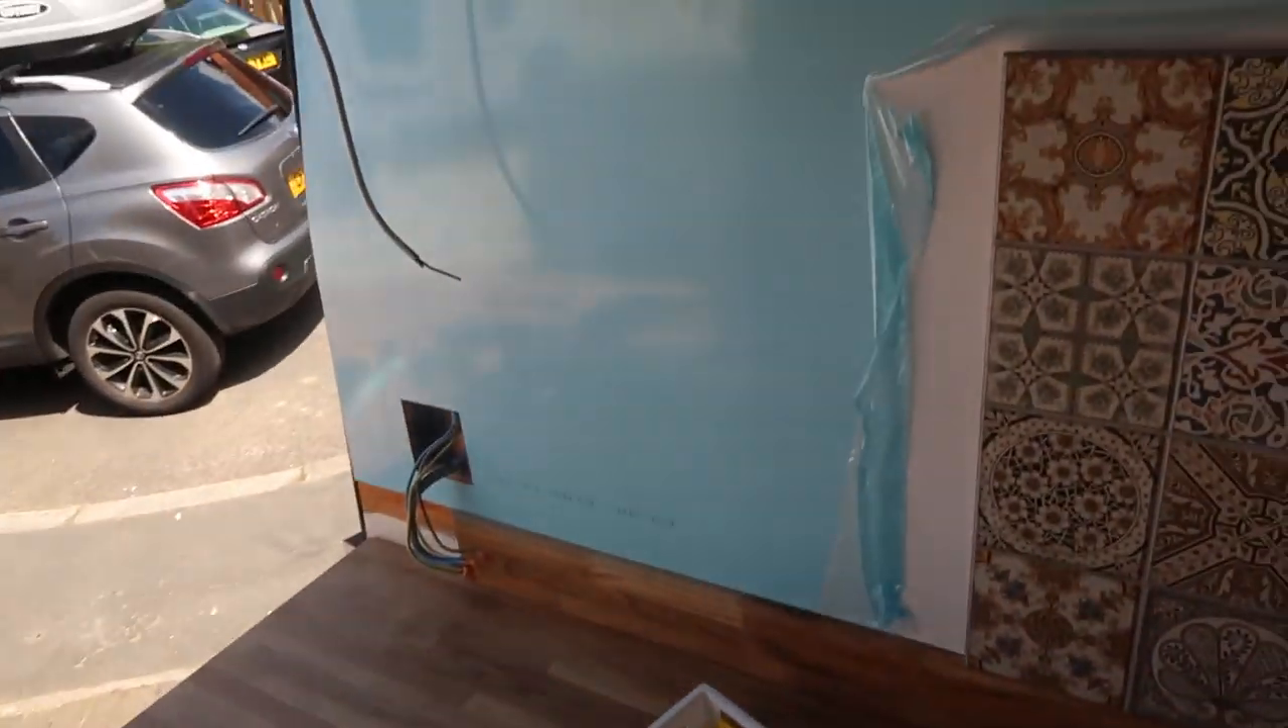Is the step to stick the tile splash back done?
Yes.